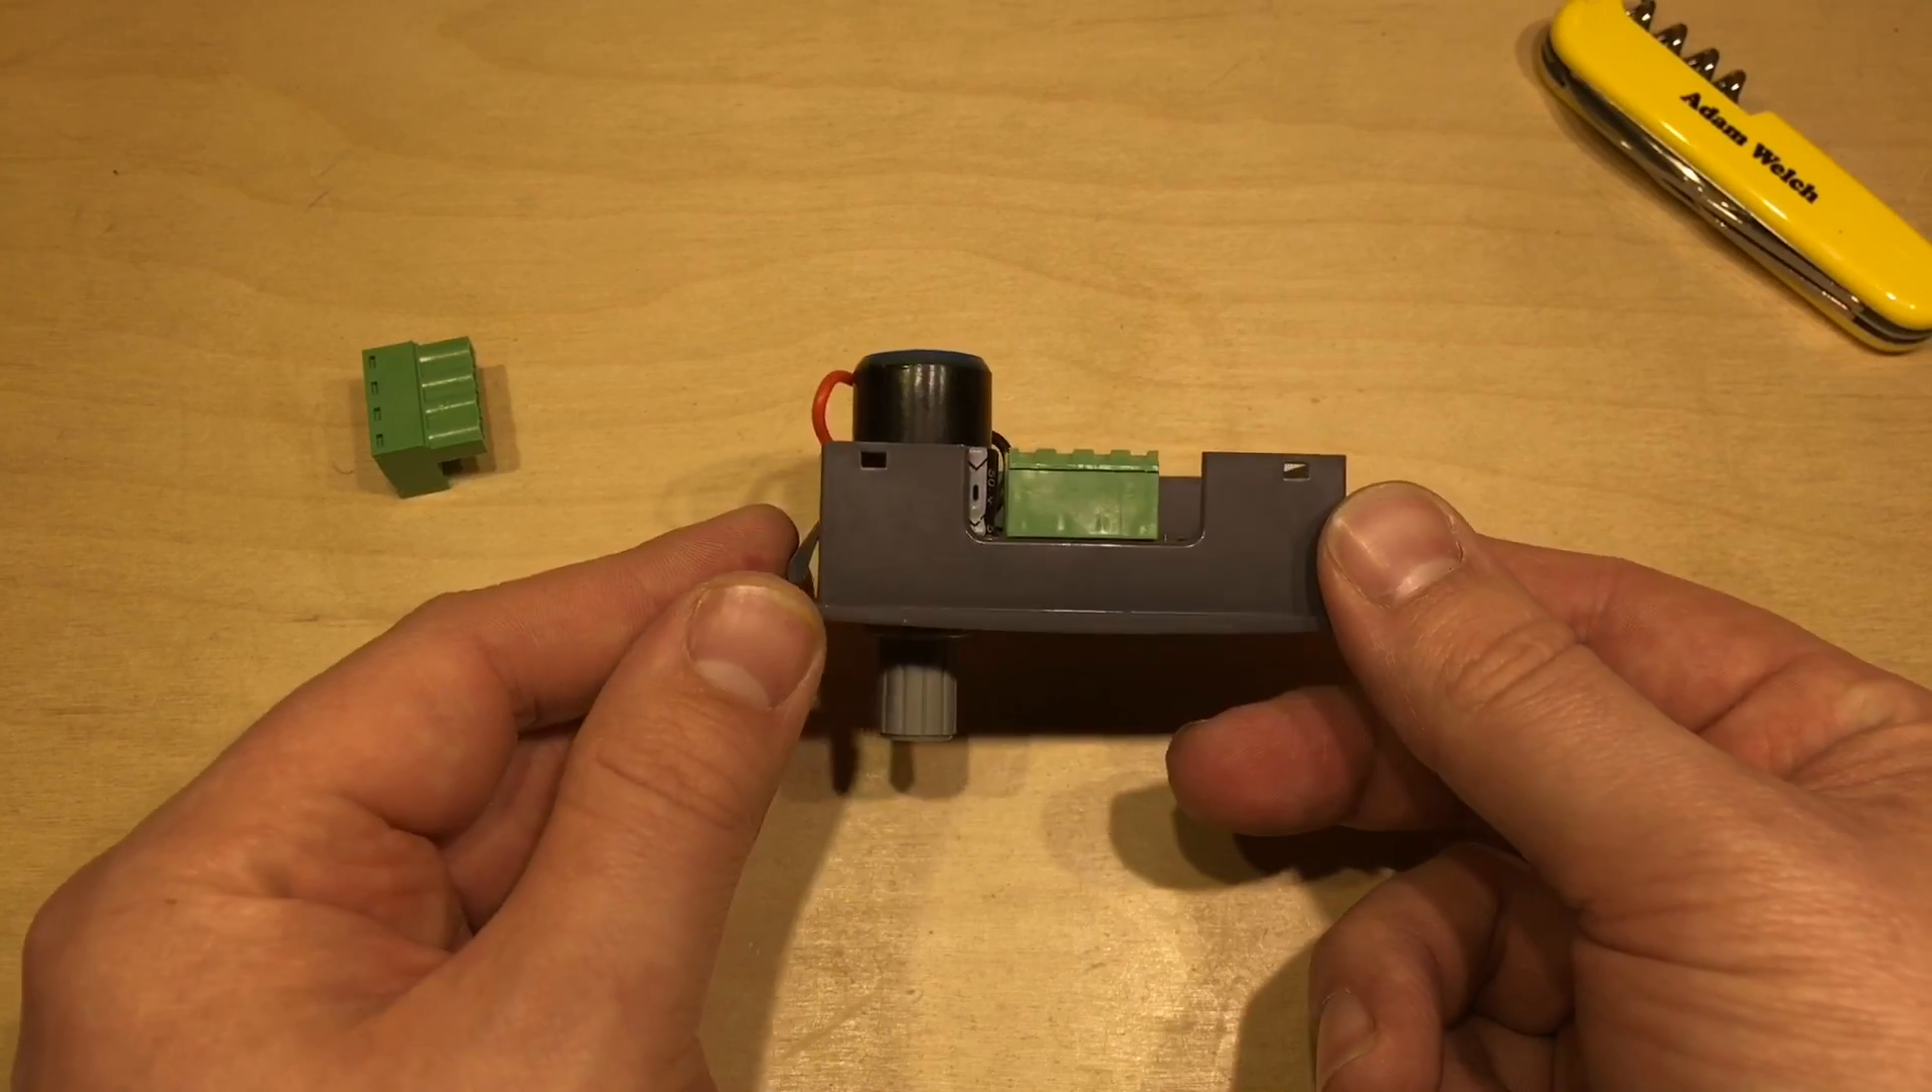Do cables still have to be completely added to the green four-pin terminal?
Yes.